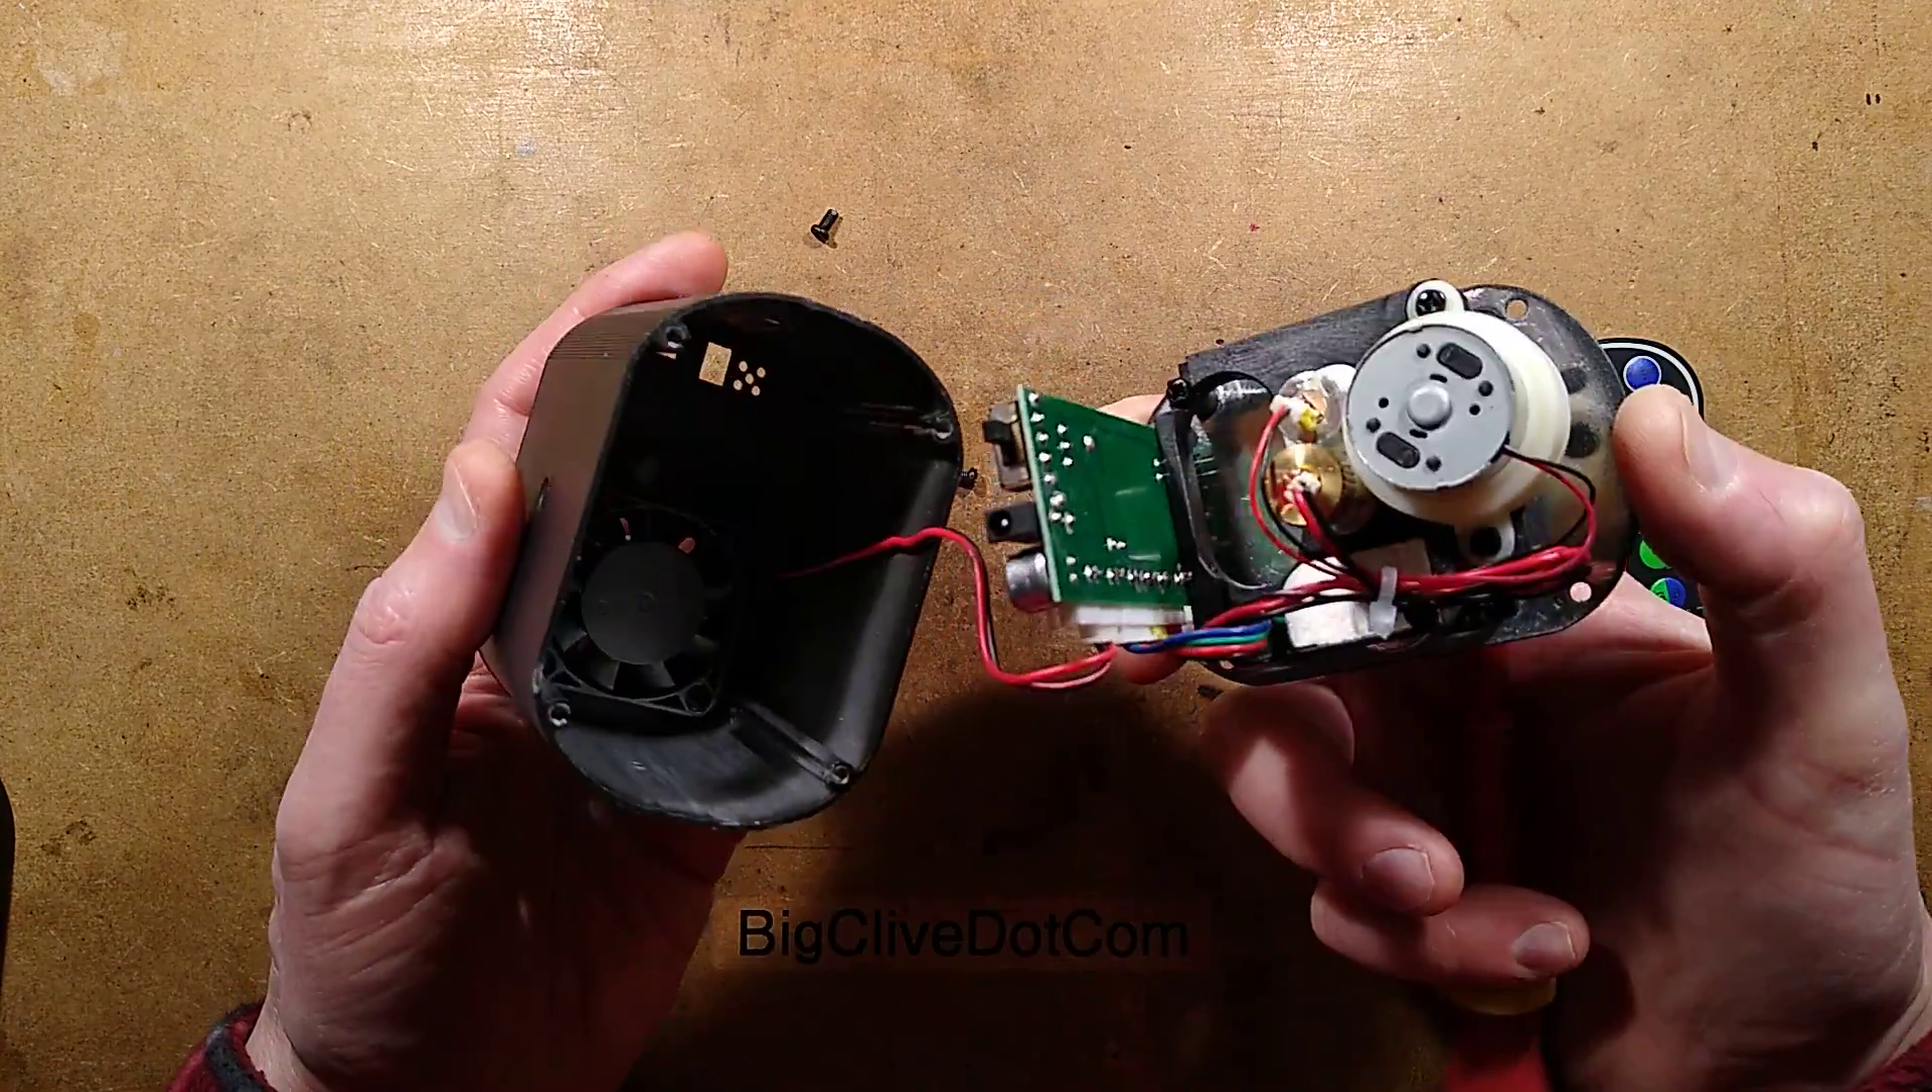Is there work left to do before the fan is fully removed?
Yes.